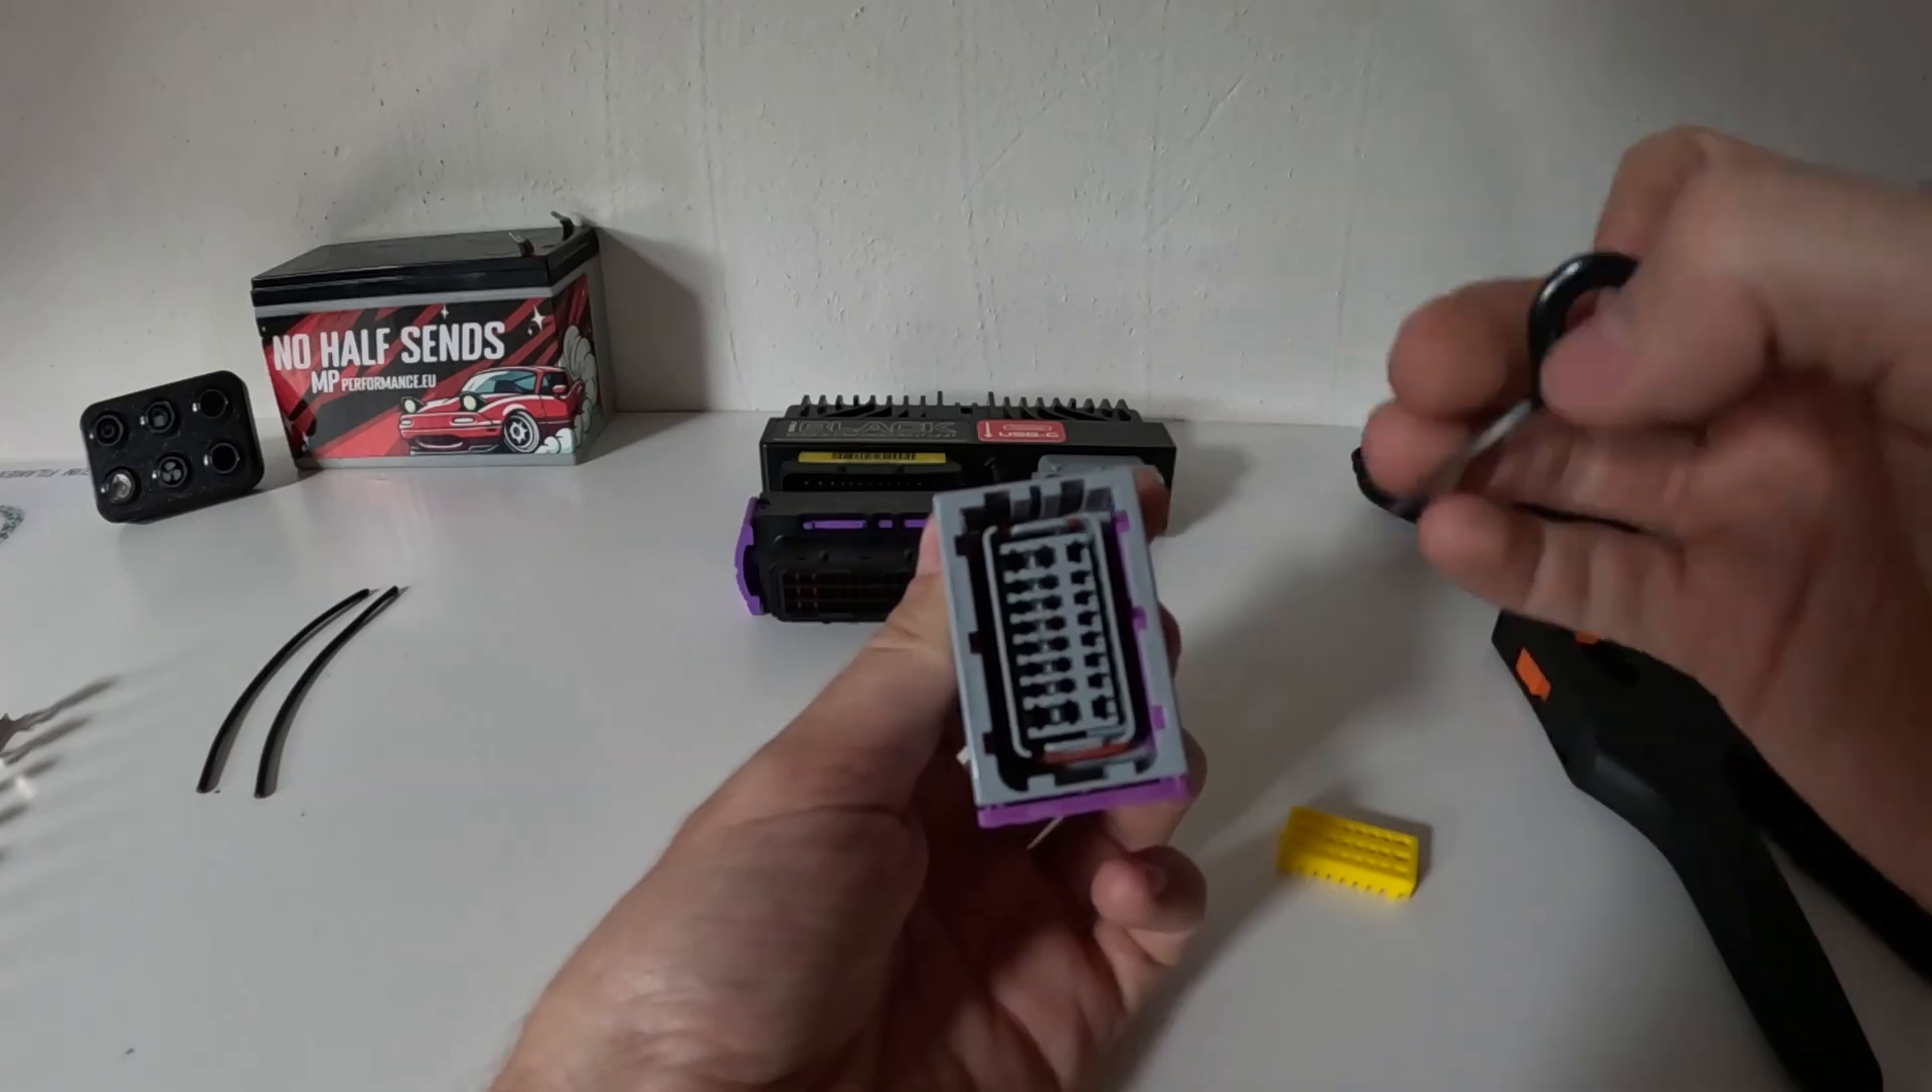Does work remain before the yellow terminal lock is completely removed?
No.